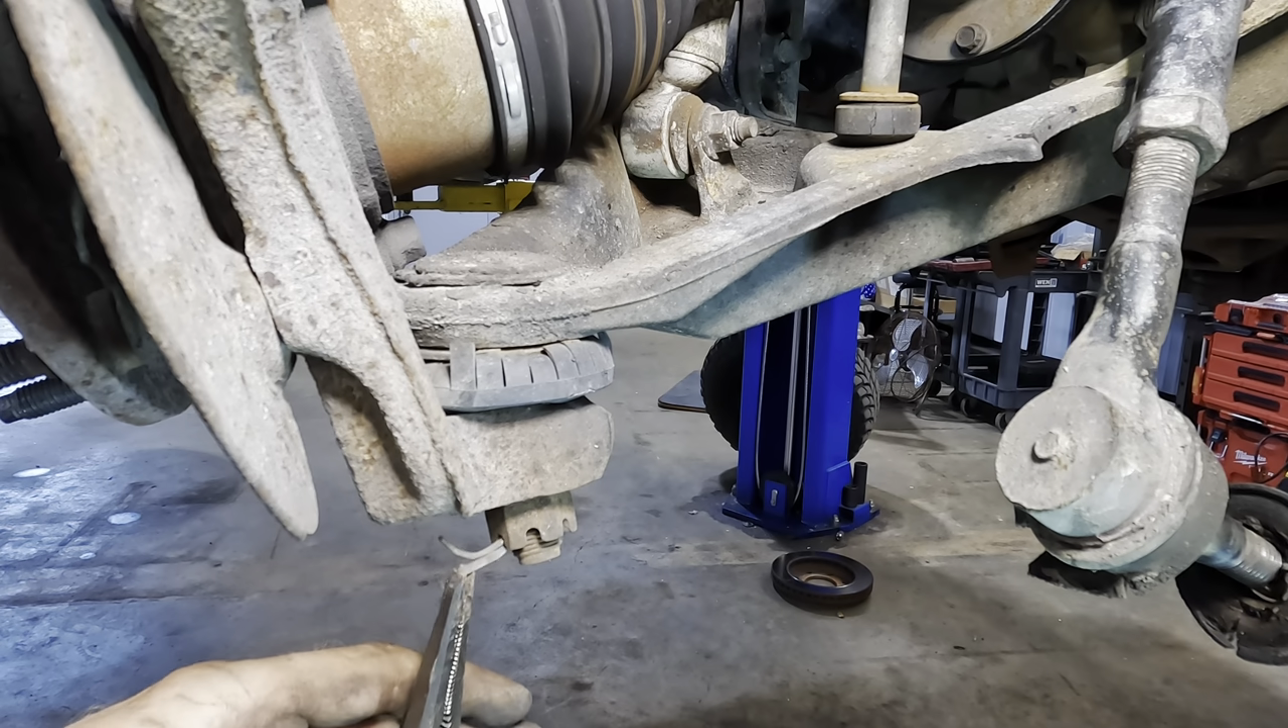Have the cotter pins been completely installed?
No.